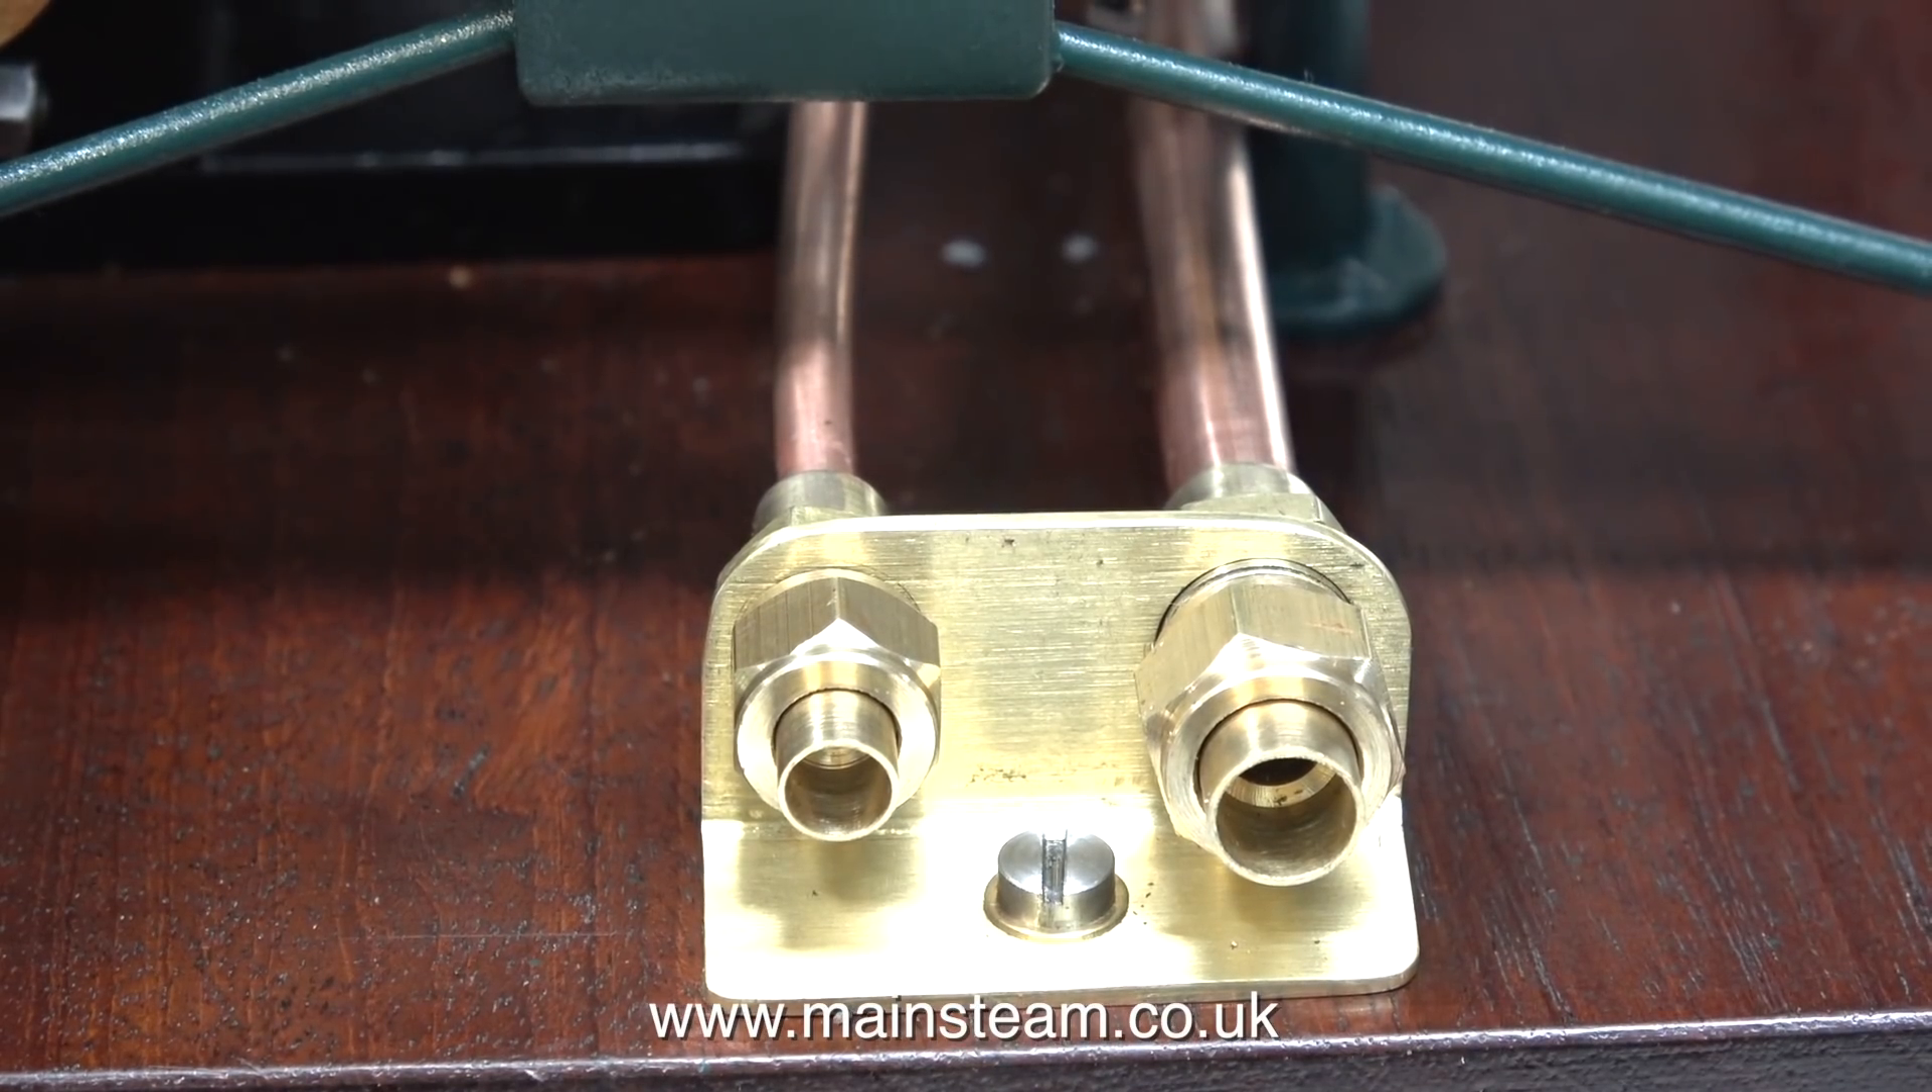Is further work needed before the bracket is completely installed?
No.